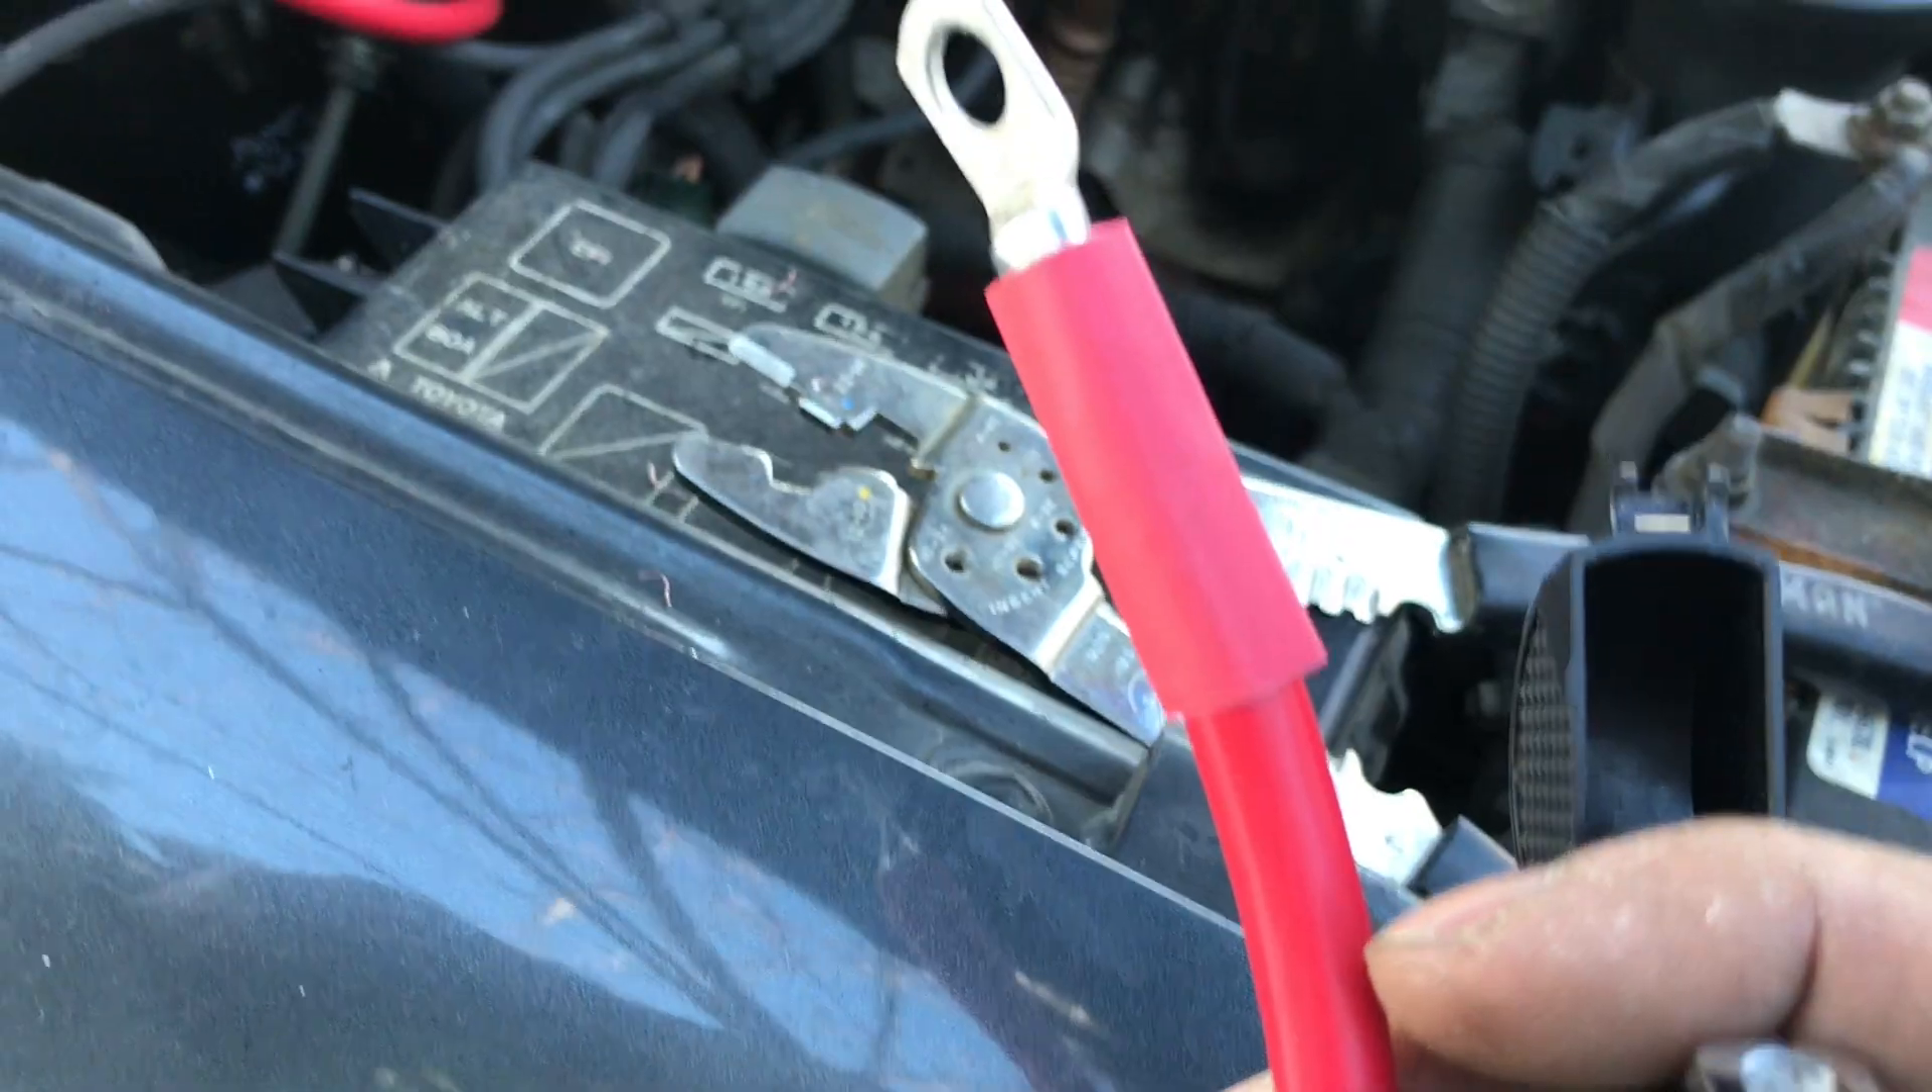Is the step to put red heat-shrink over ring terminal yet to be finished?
No.